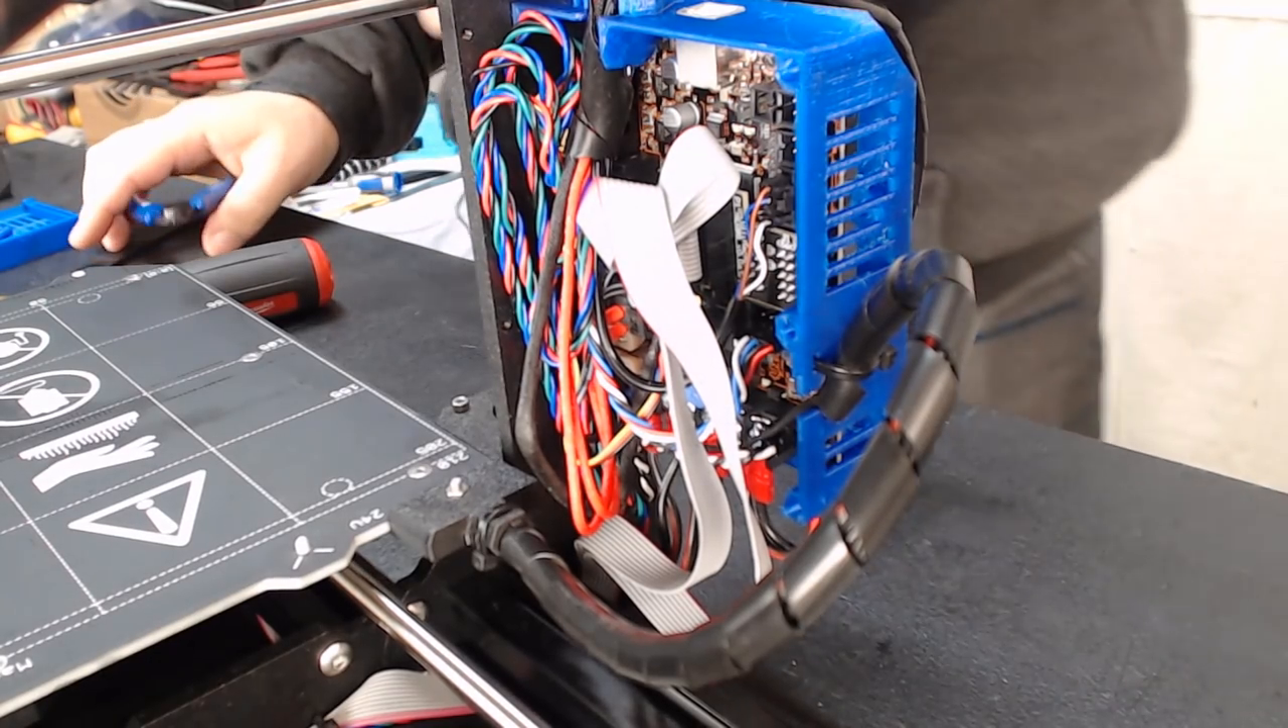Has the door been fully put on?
No.